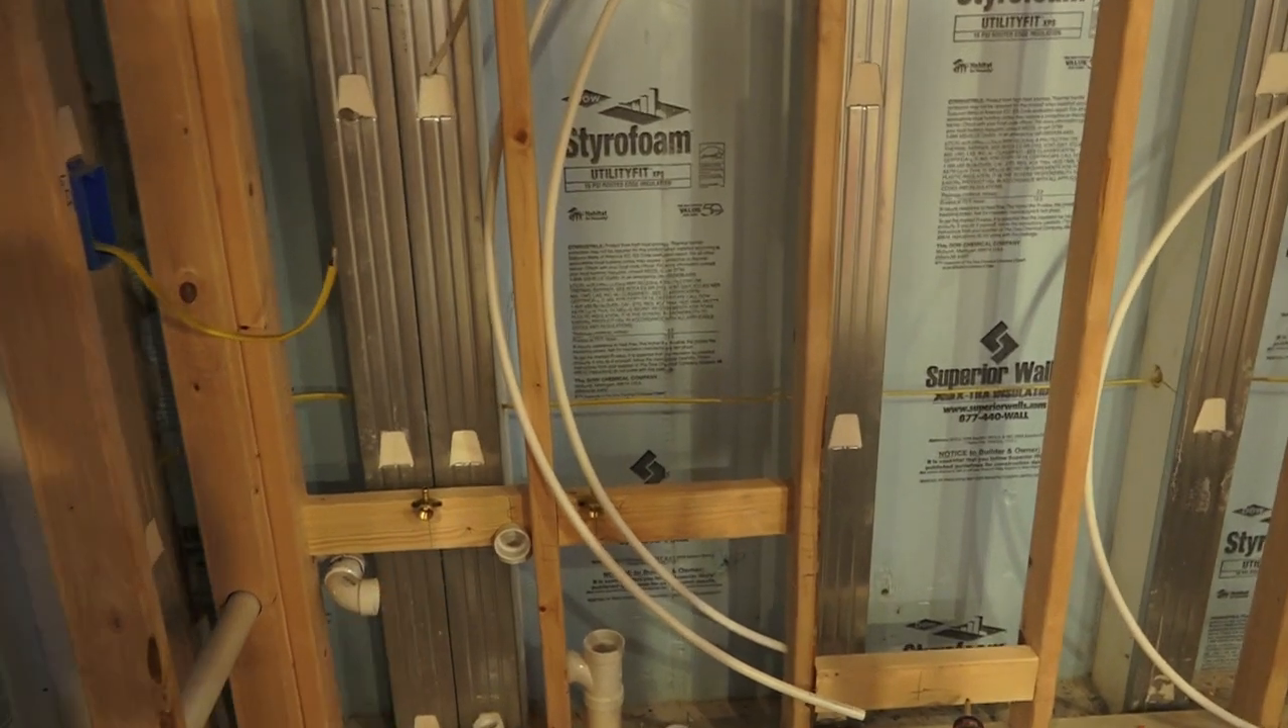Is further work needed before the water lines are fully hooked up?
Yes.